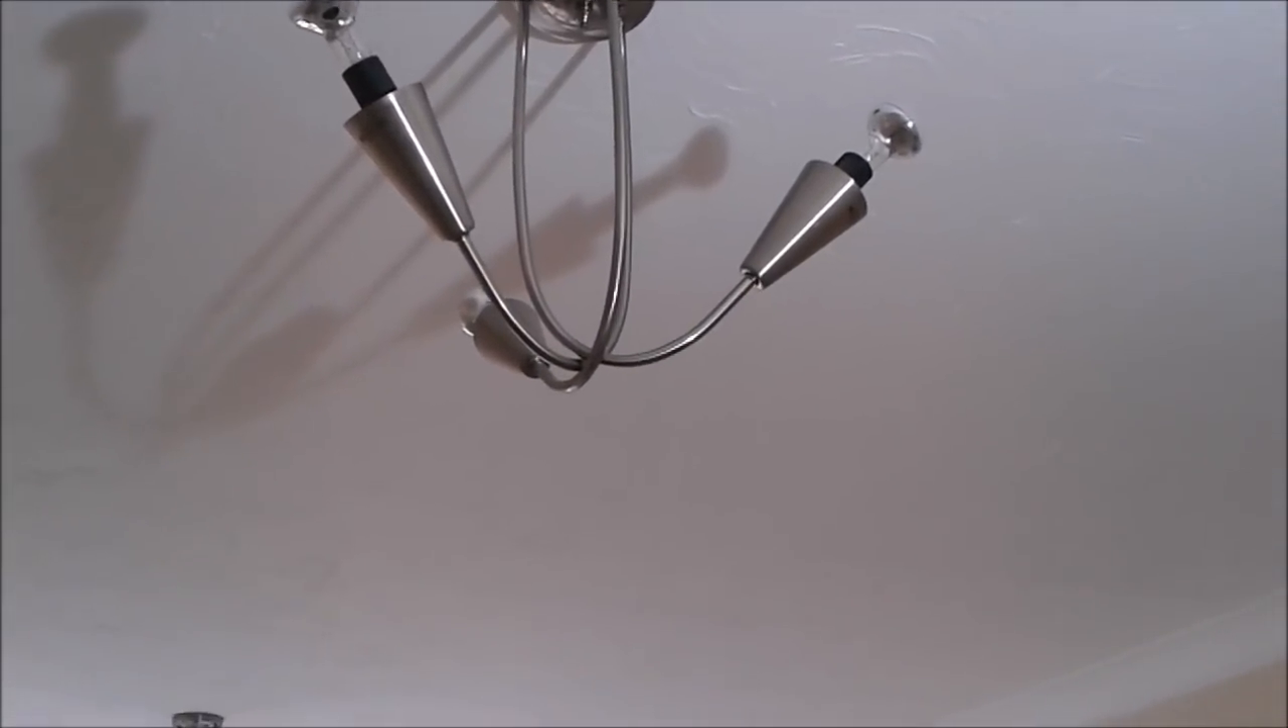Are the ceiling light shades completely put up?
No.